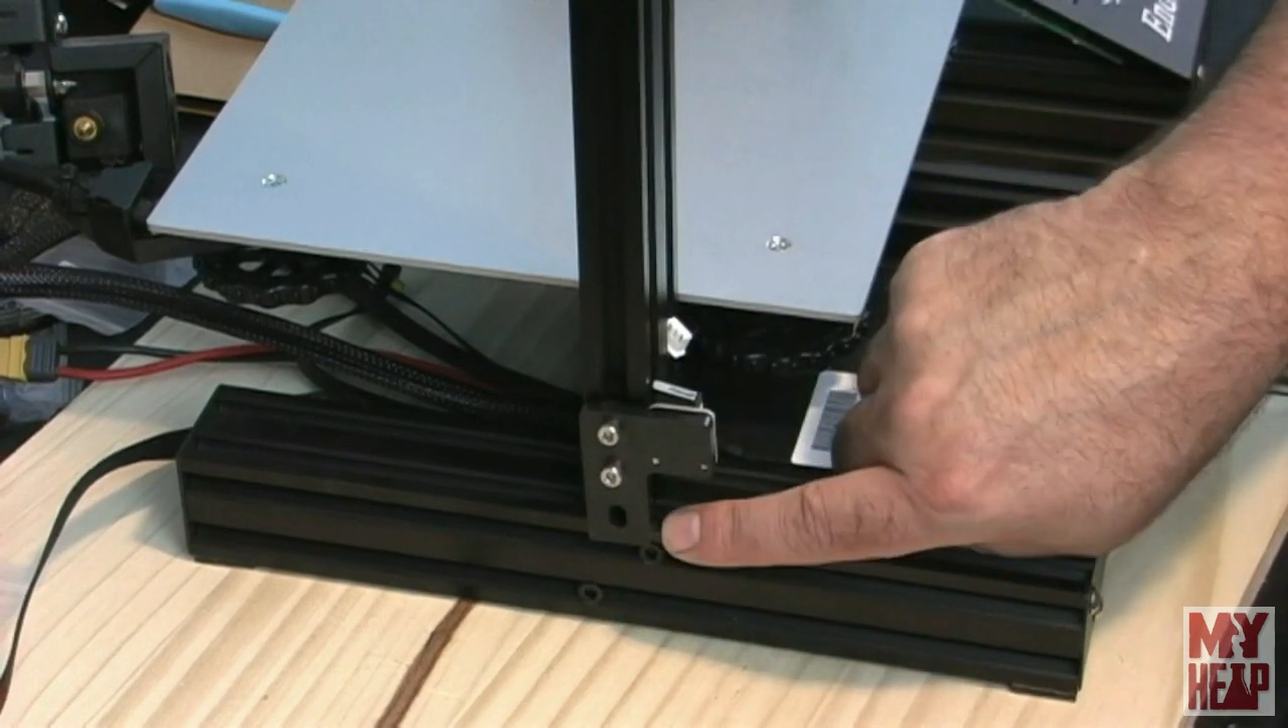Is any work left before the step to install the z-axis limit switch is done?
No.